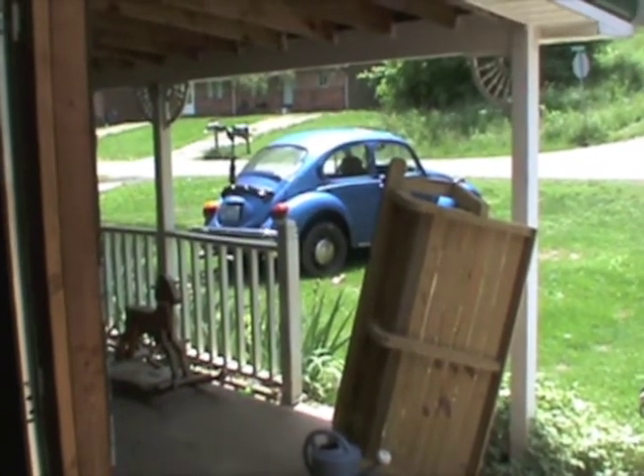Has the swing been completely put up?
No.